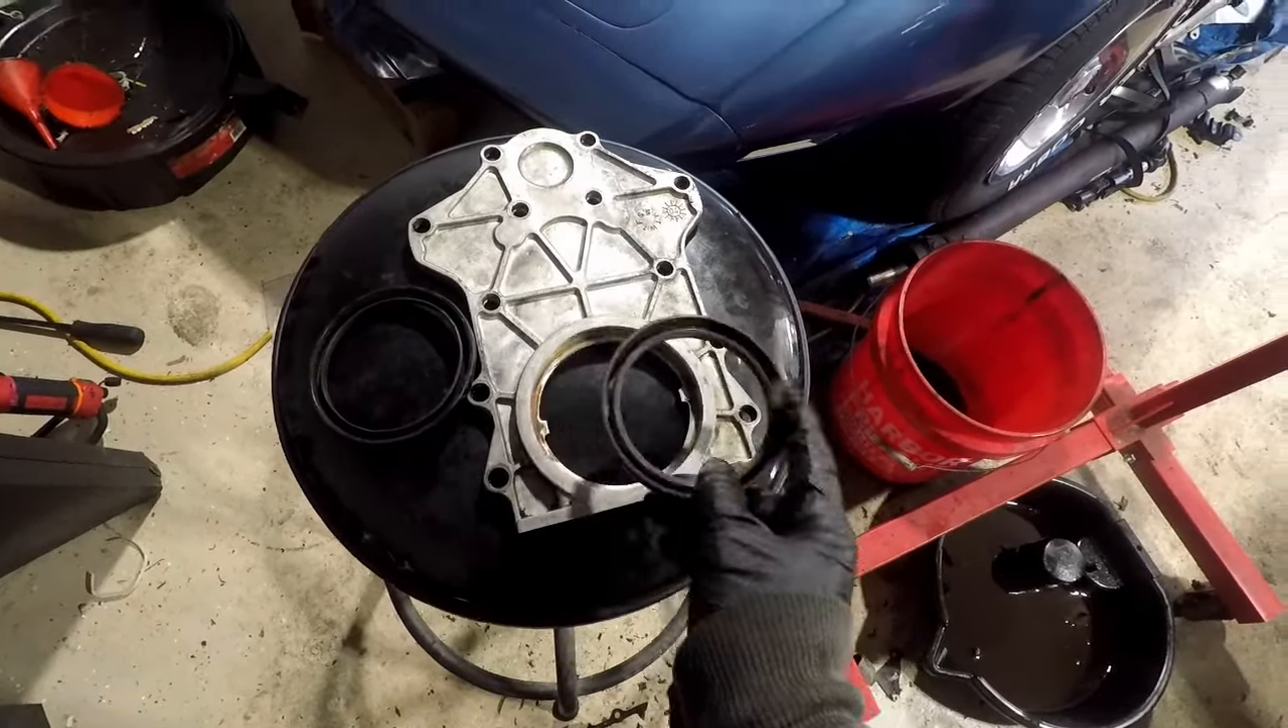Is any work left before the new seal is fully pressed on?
Yes.